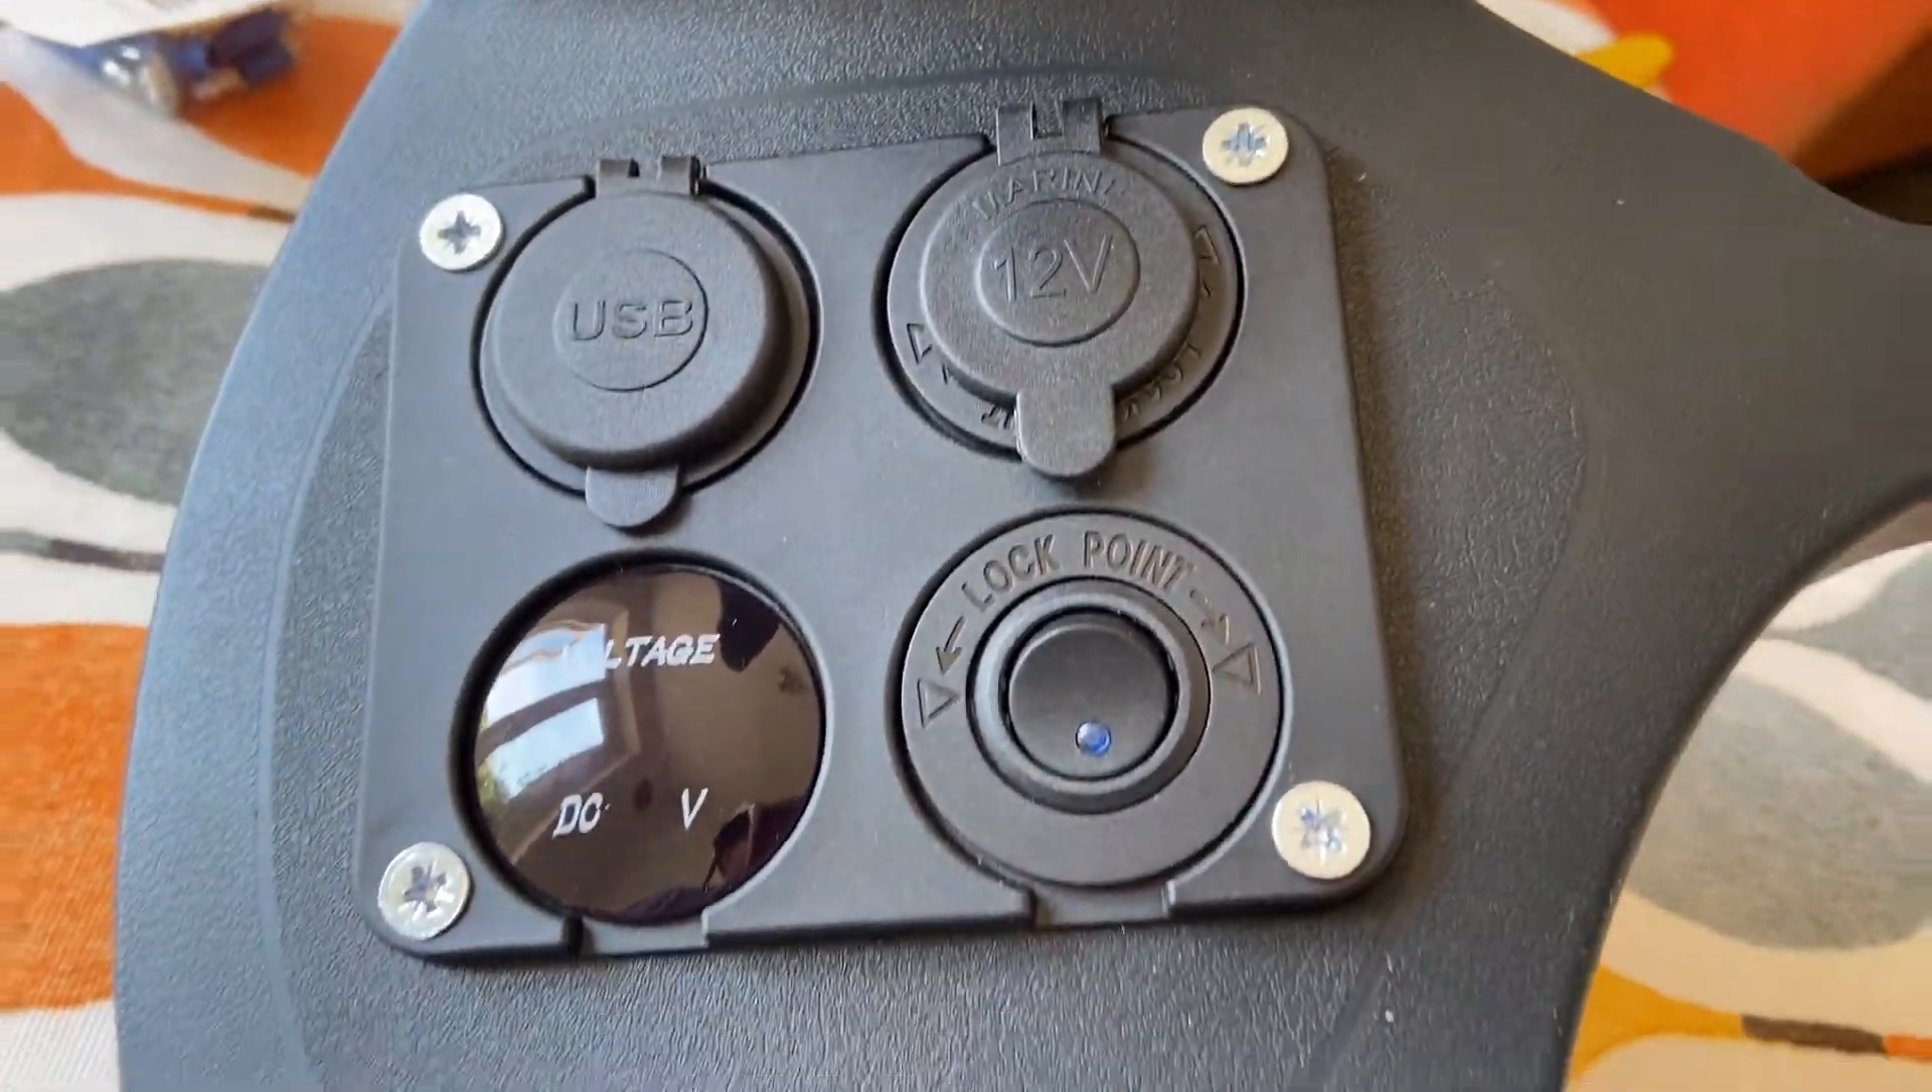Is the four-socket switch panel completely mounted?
Yes.